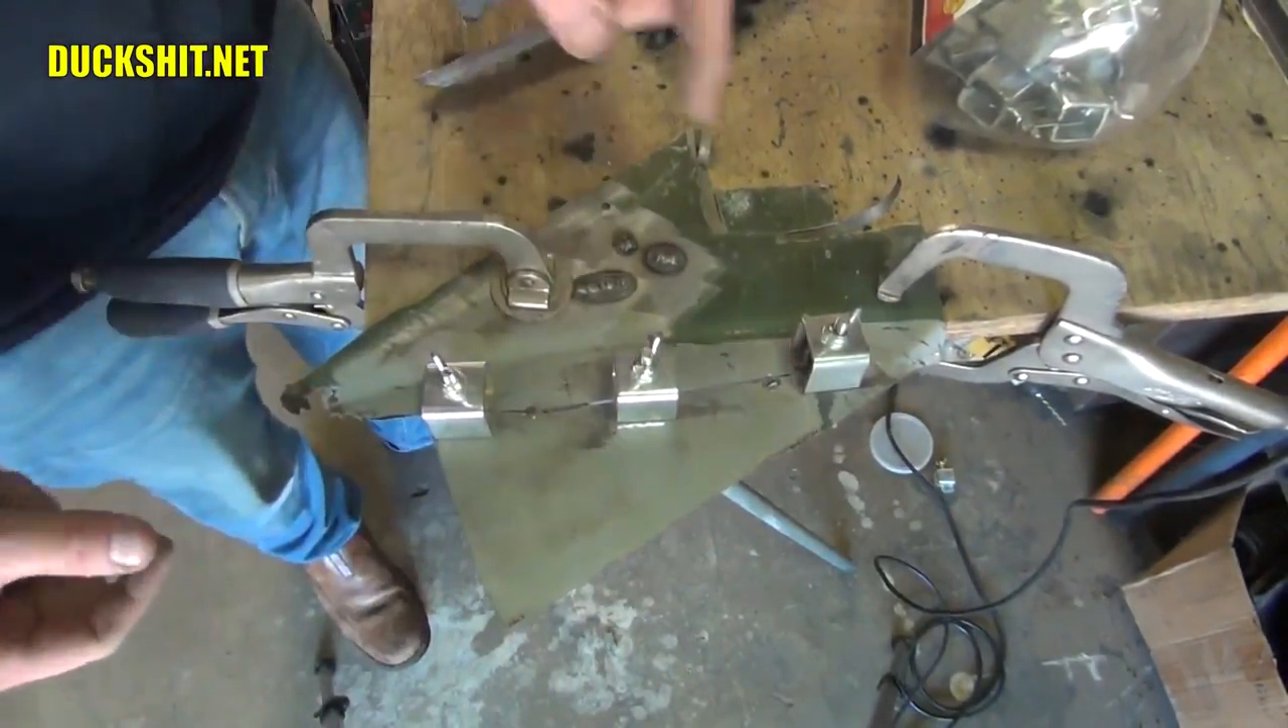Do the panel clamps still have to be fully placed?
No.